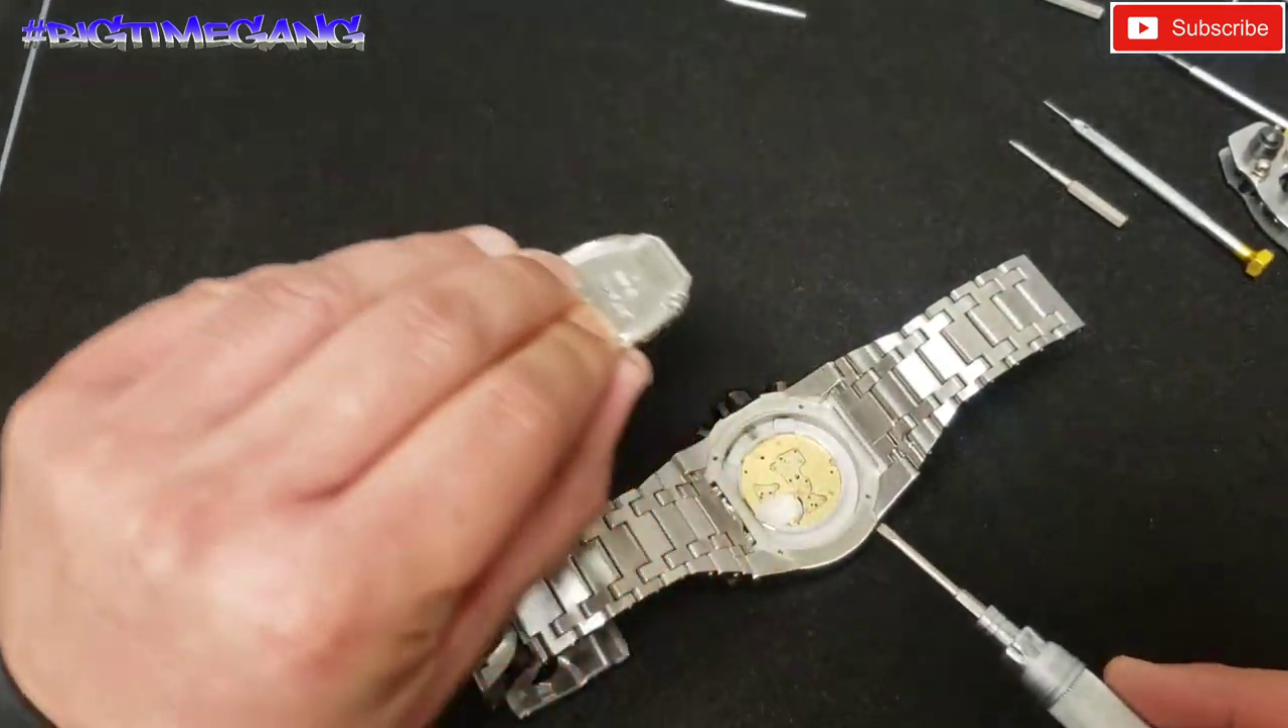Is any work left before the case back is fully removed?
No.